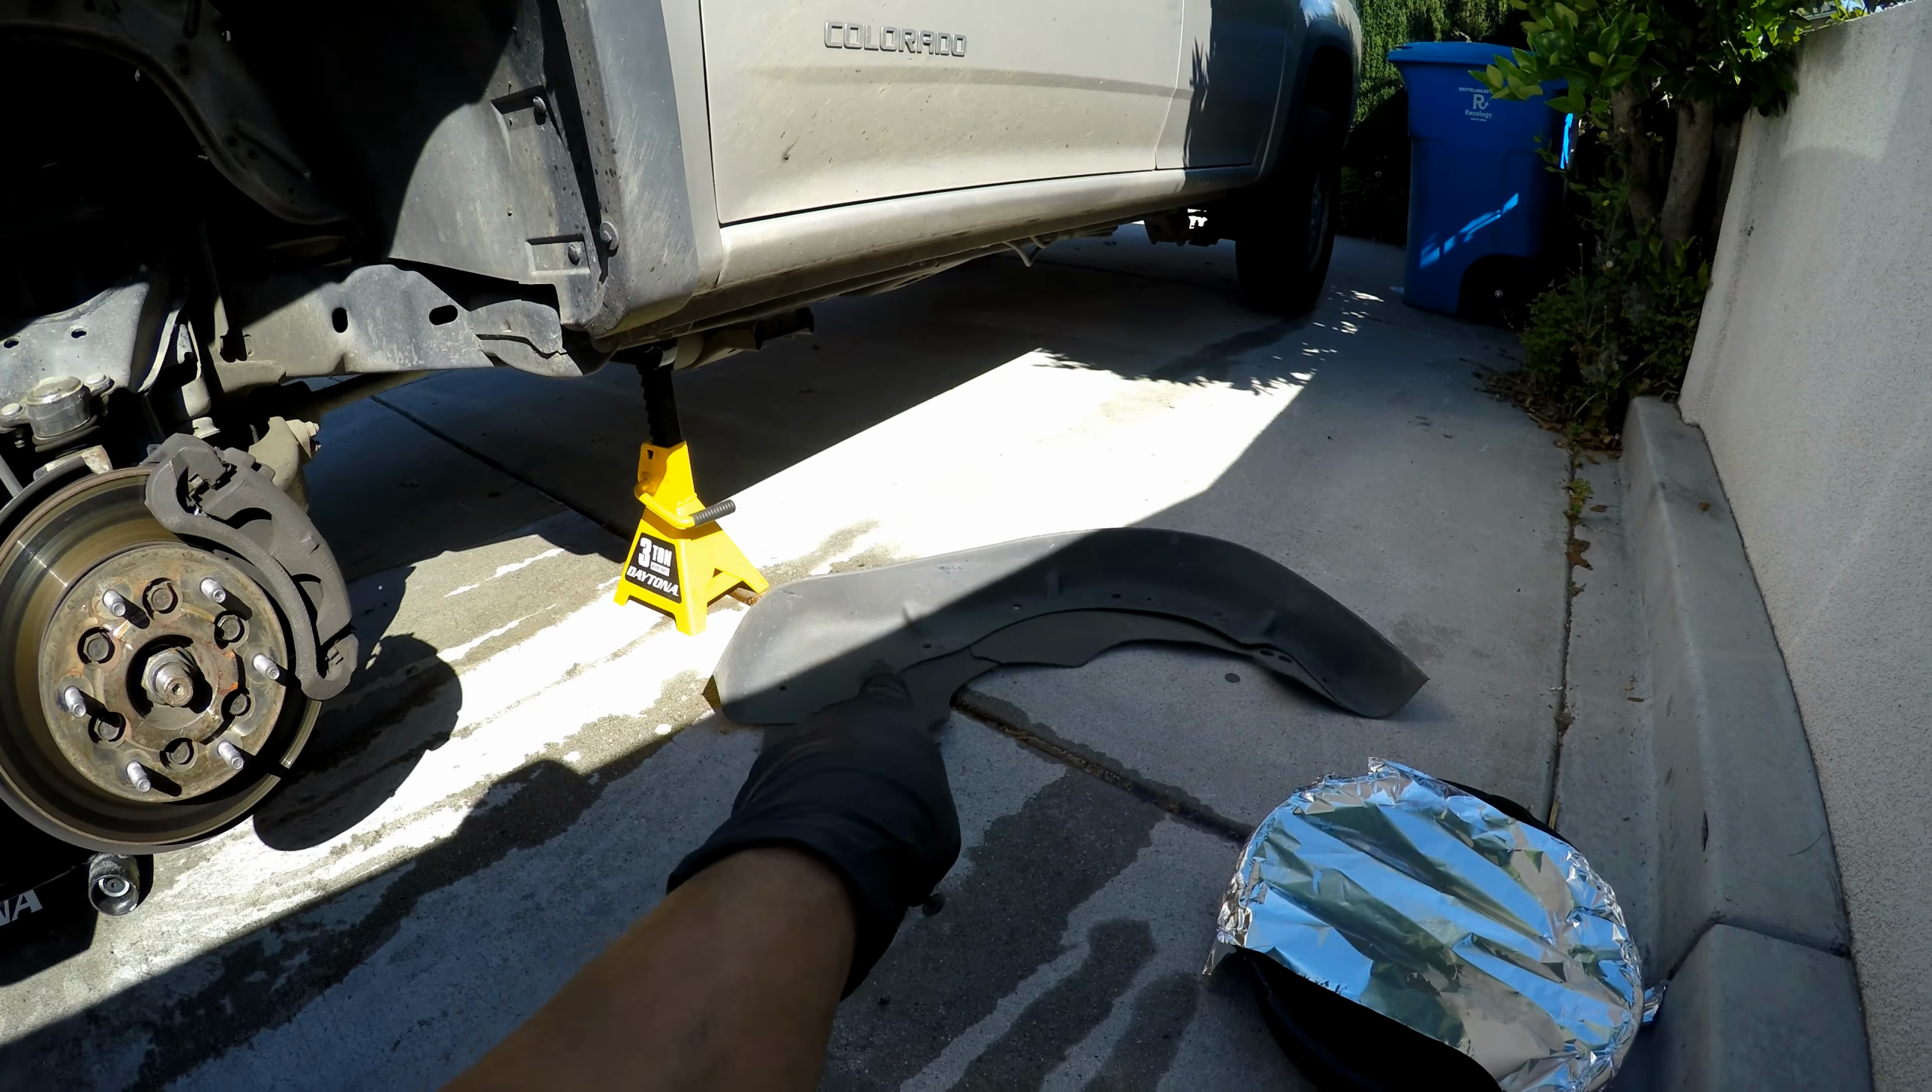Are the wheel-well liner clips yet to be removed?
No.